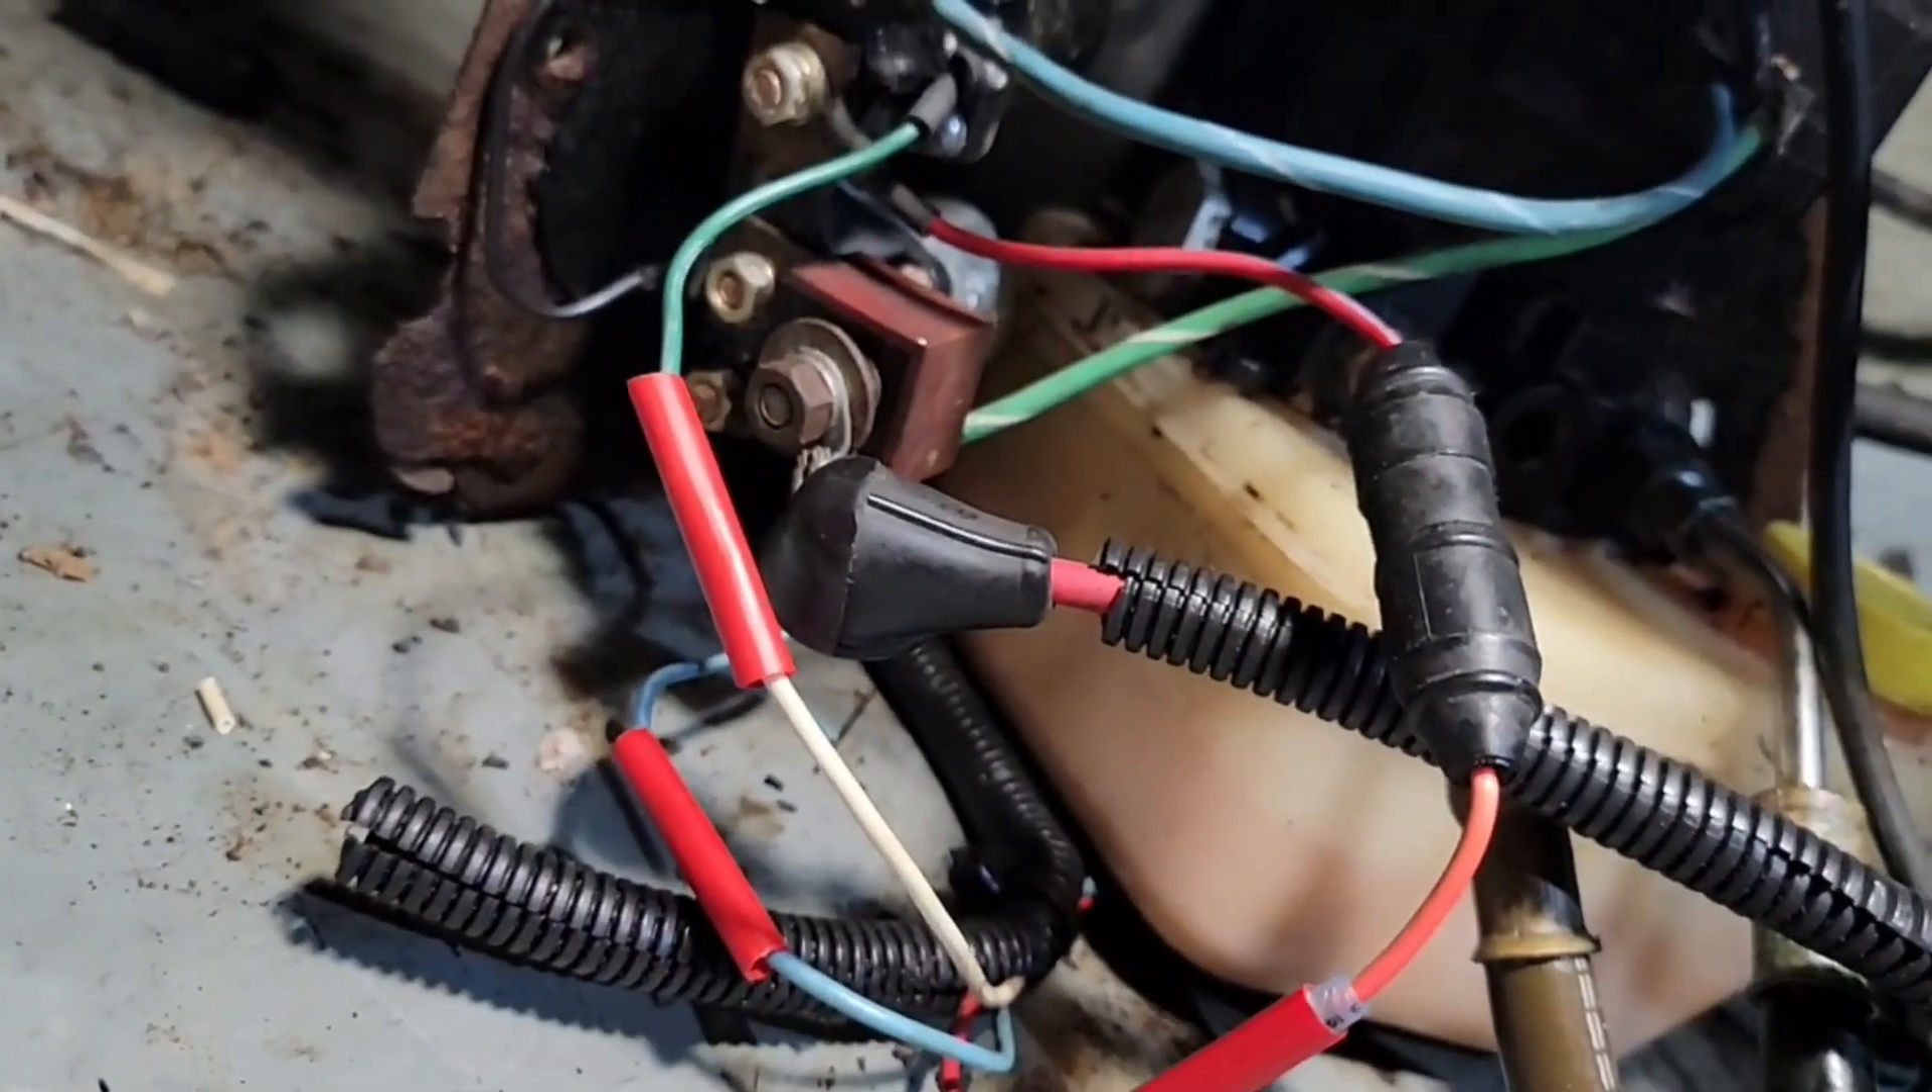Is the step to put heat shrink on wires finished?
Yes.